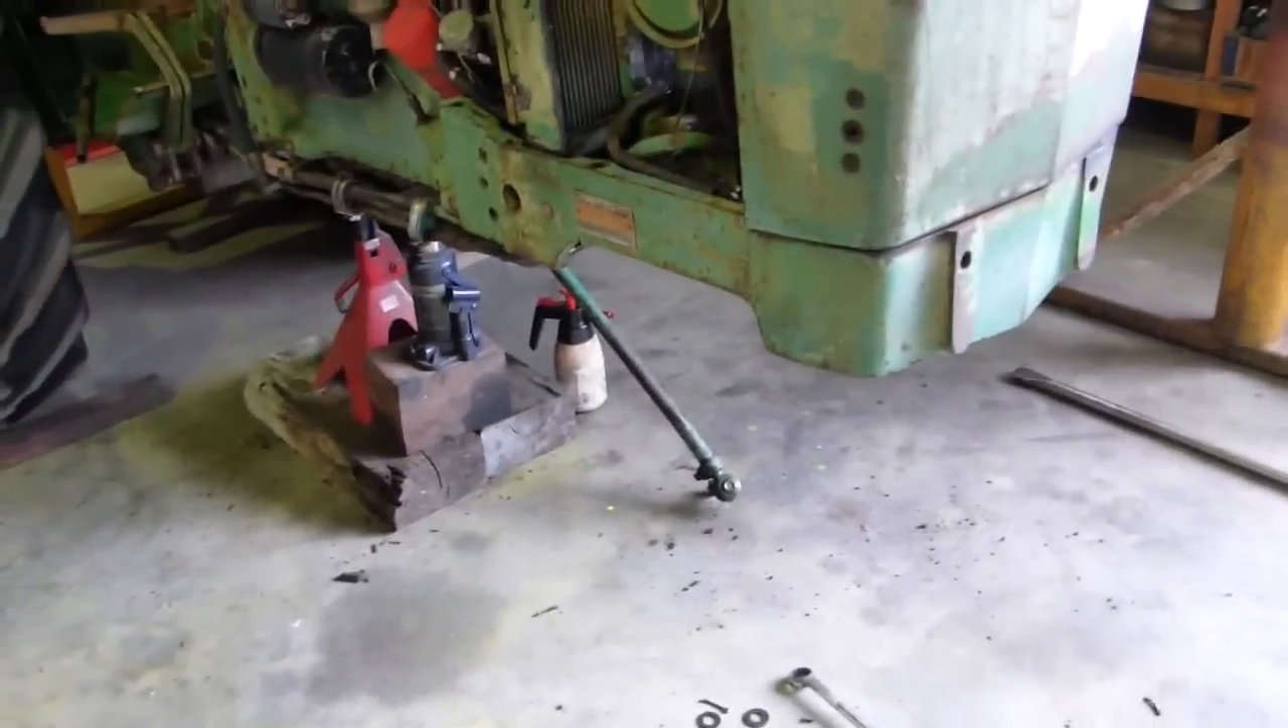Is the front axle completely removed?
Yes.